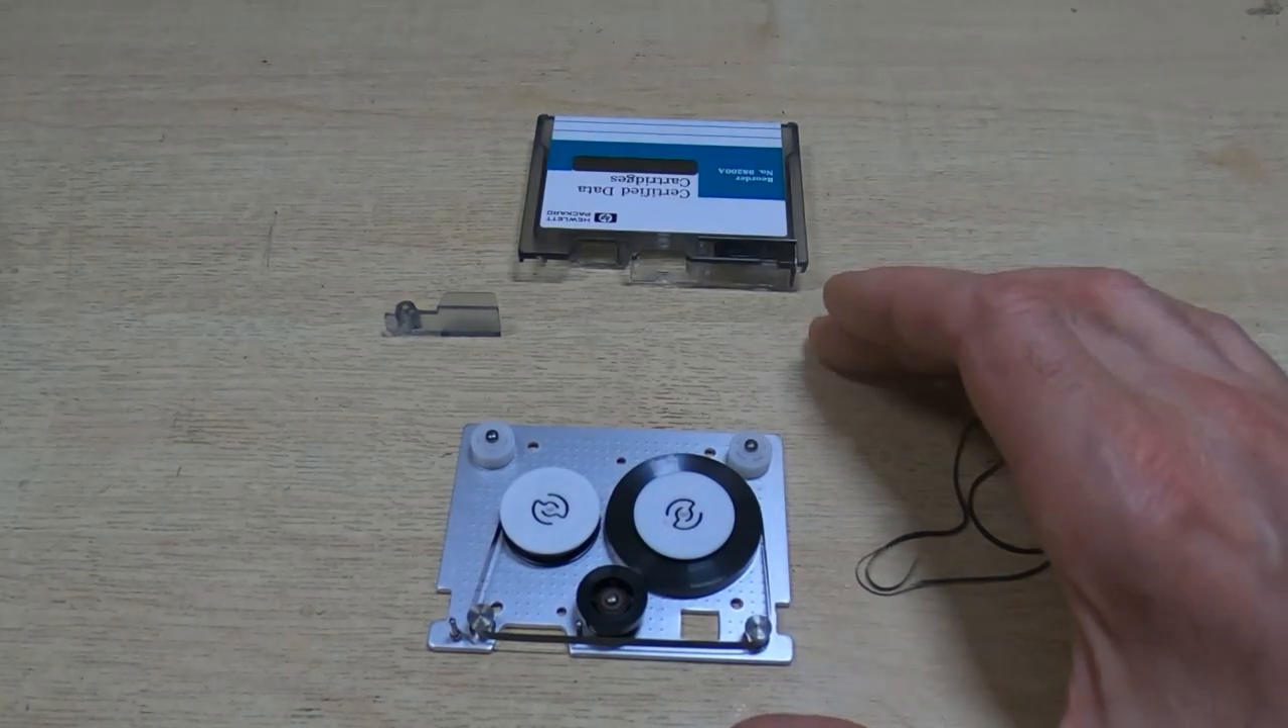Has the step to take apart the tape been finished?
Yes.